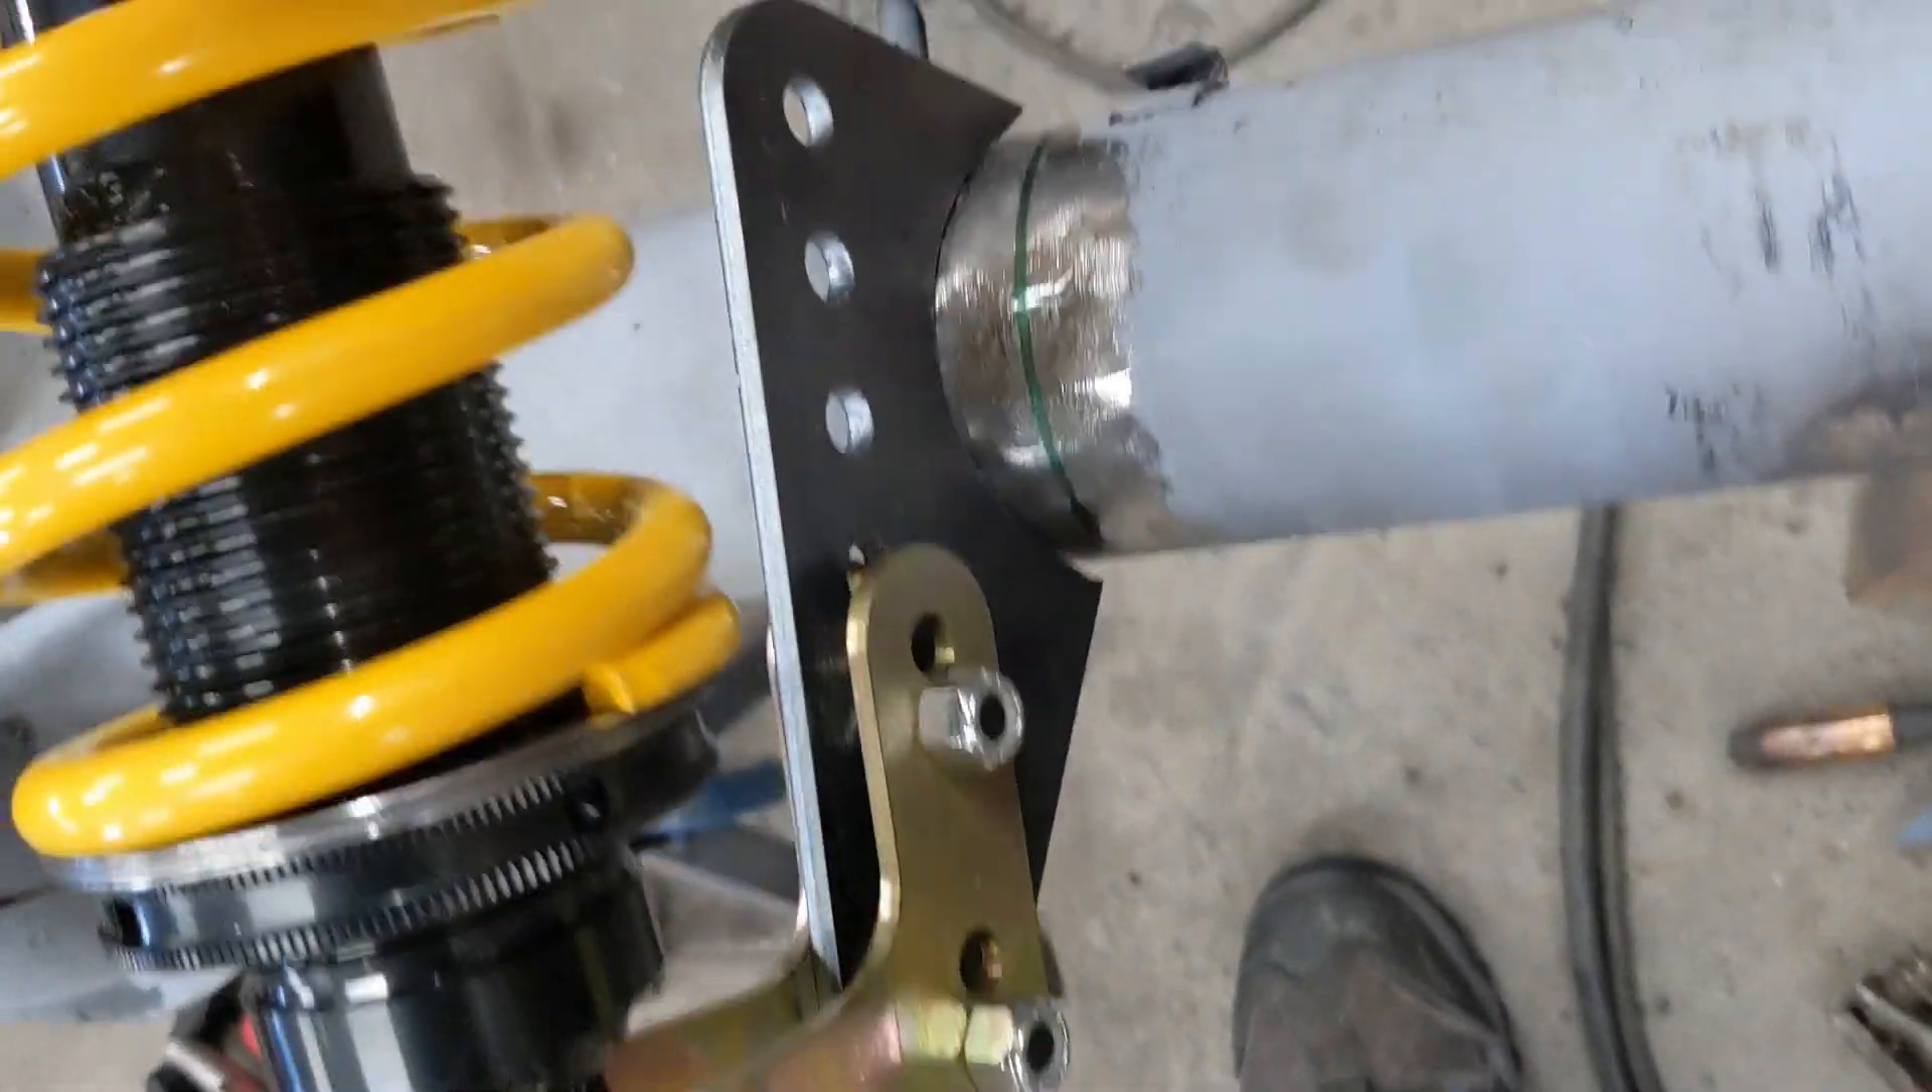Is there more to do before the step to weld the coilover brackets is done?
Yes.